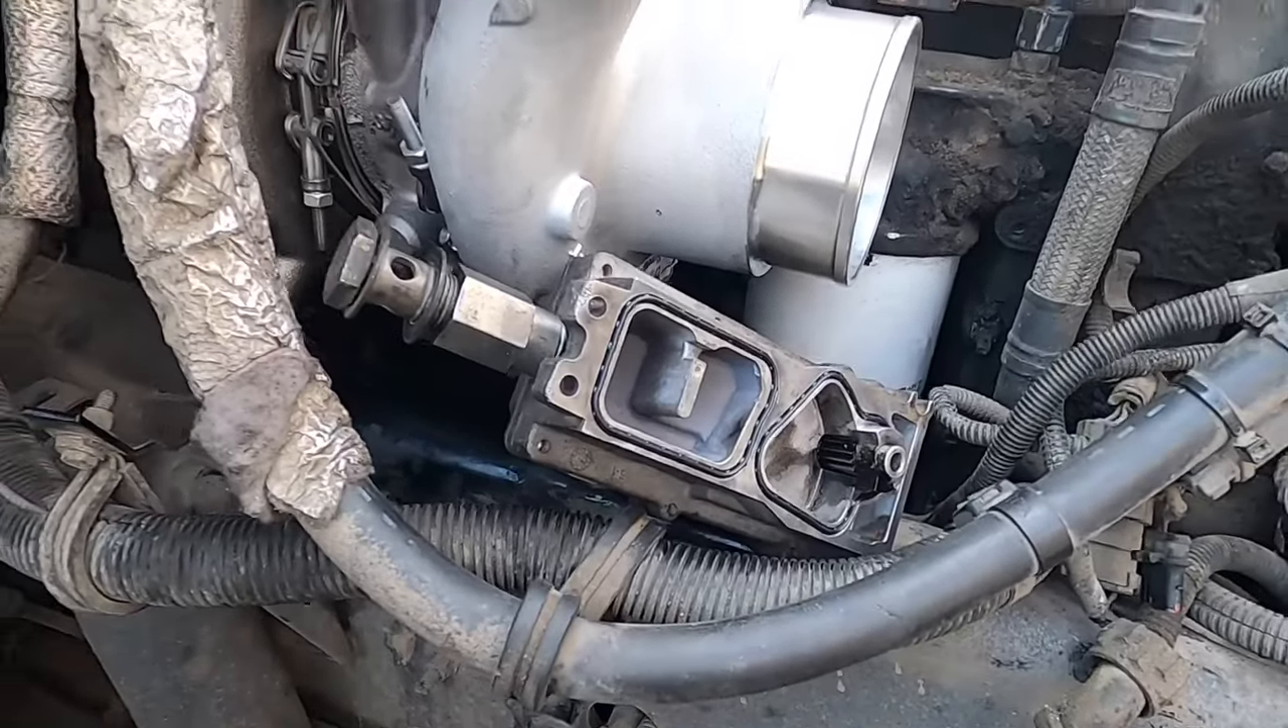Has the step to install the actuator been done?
No.